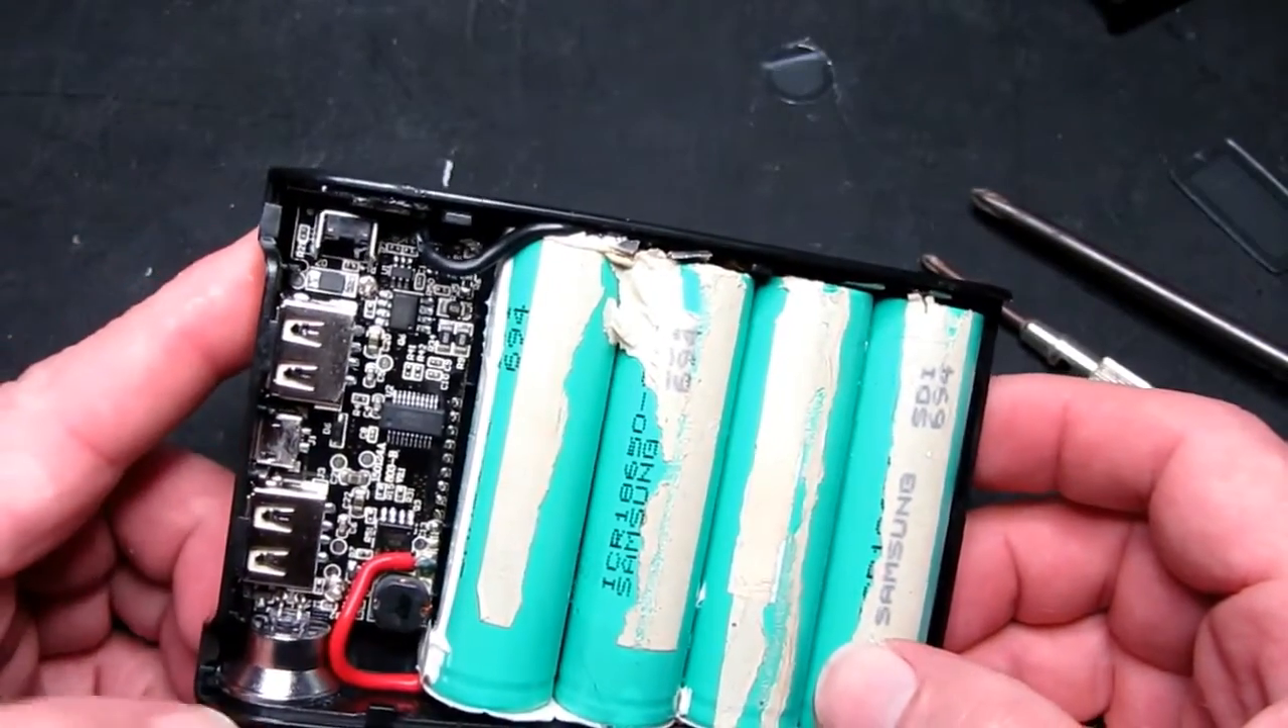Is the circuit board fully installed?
Yes.